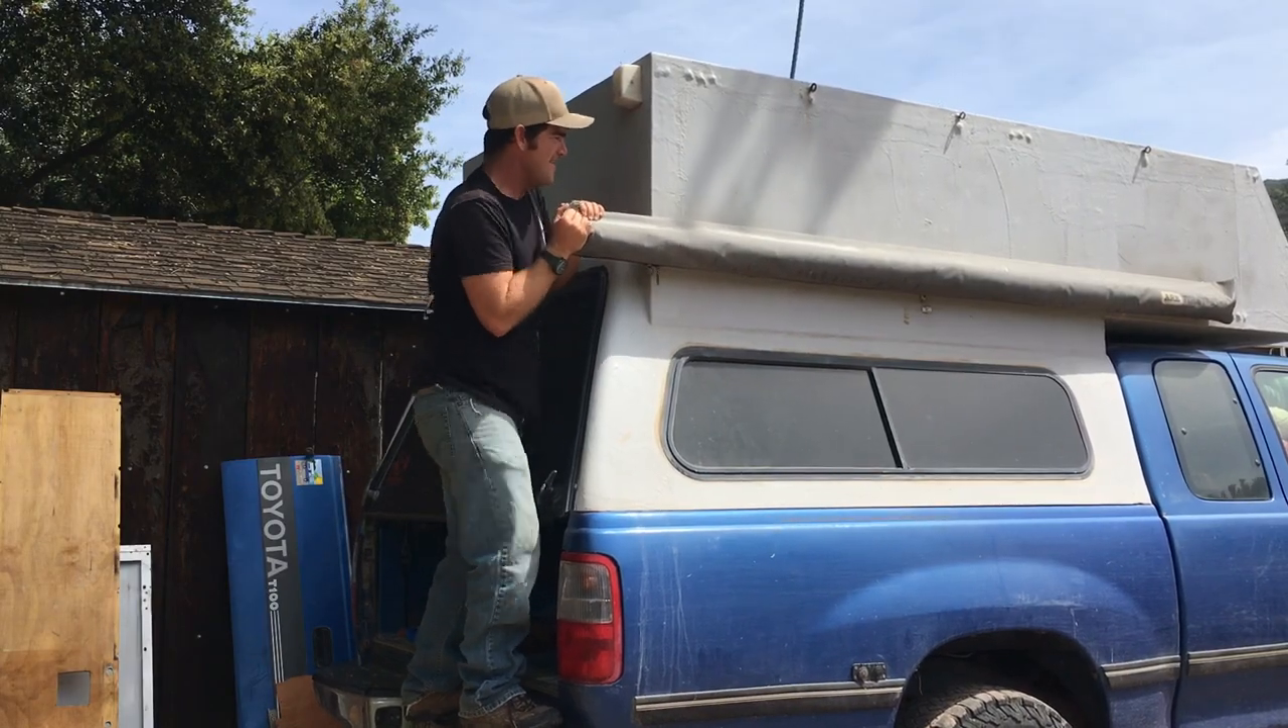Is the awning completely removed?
No.